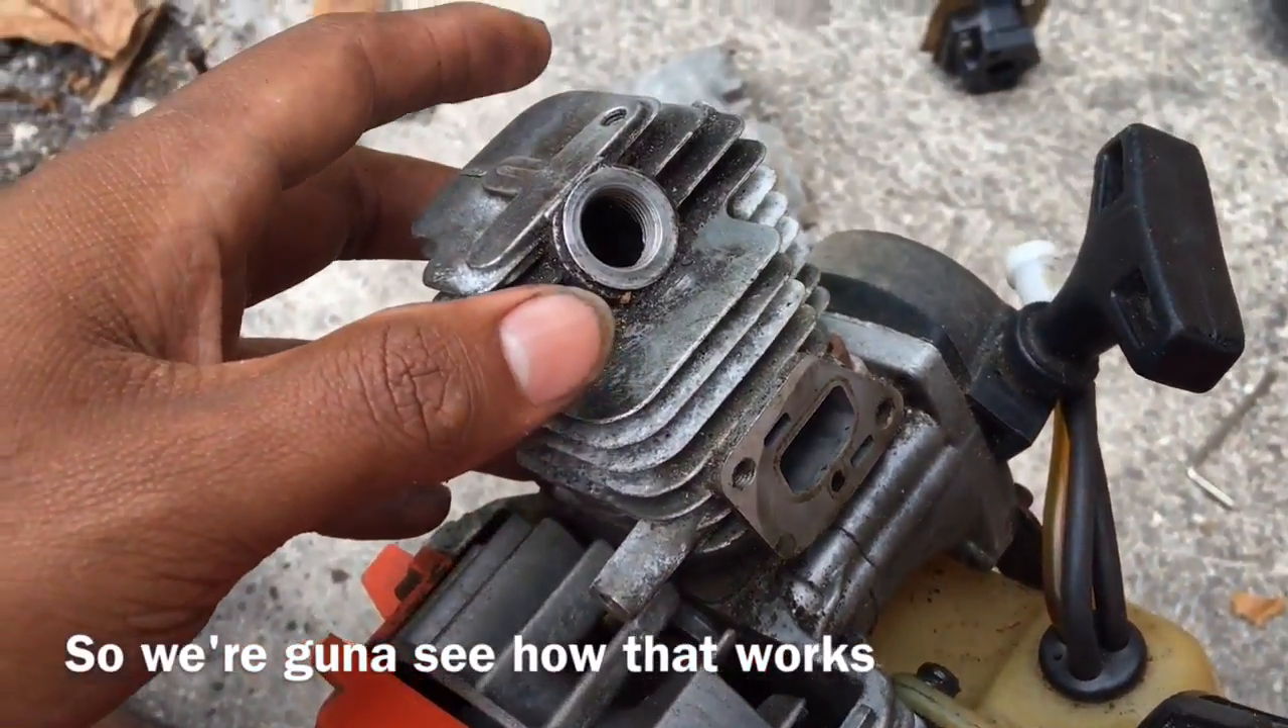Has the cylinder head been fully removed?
No.